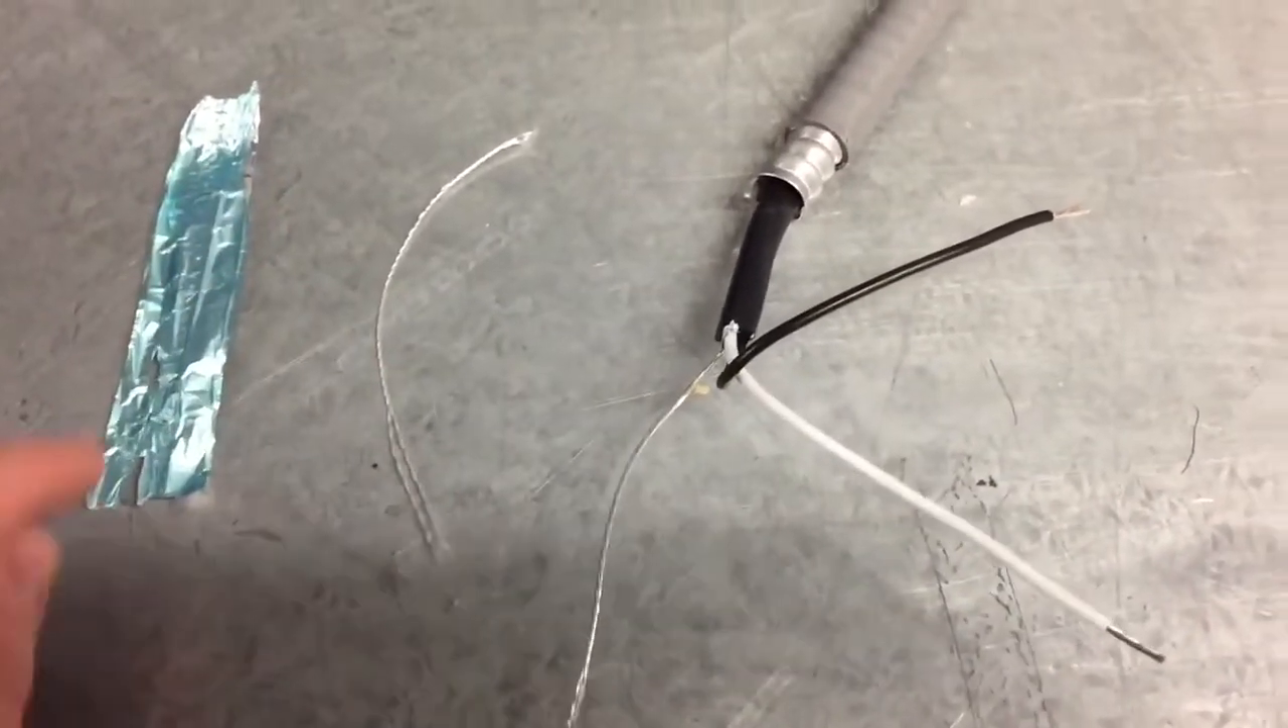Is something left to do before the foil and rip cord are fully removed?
No.